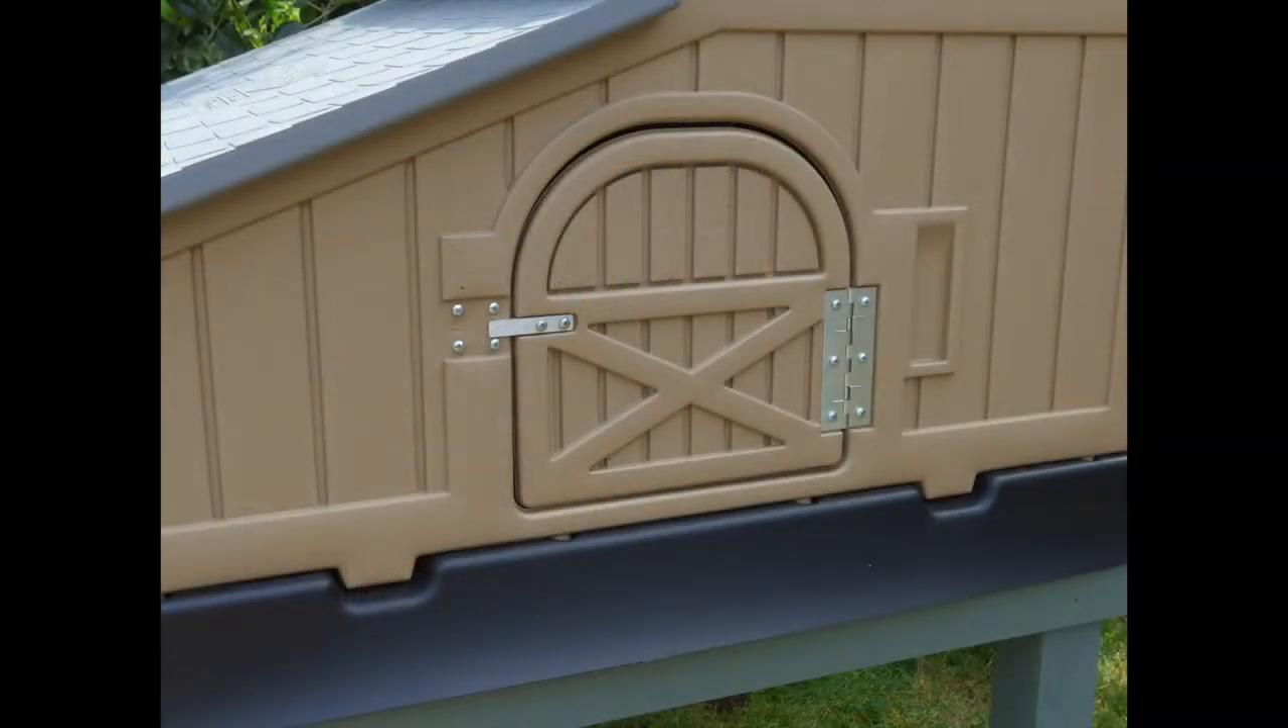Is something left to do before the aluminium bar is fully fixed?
No.